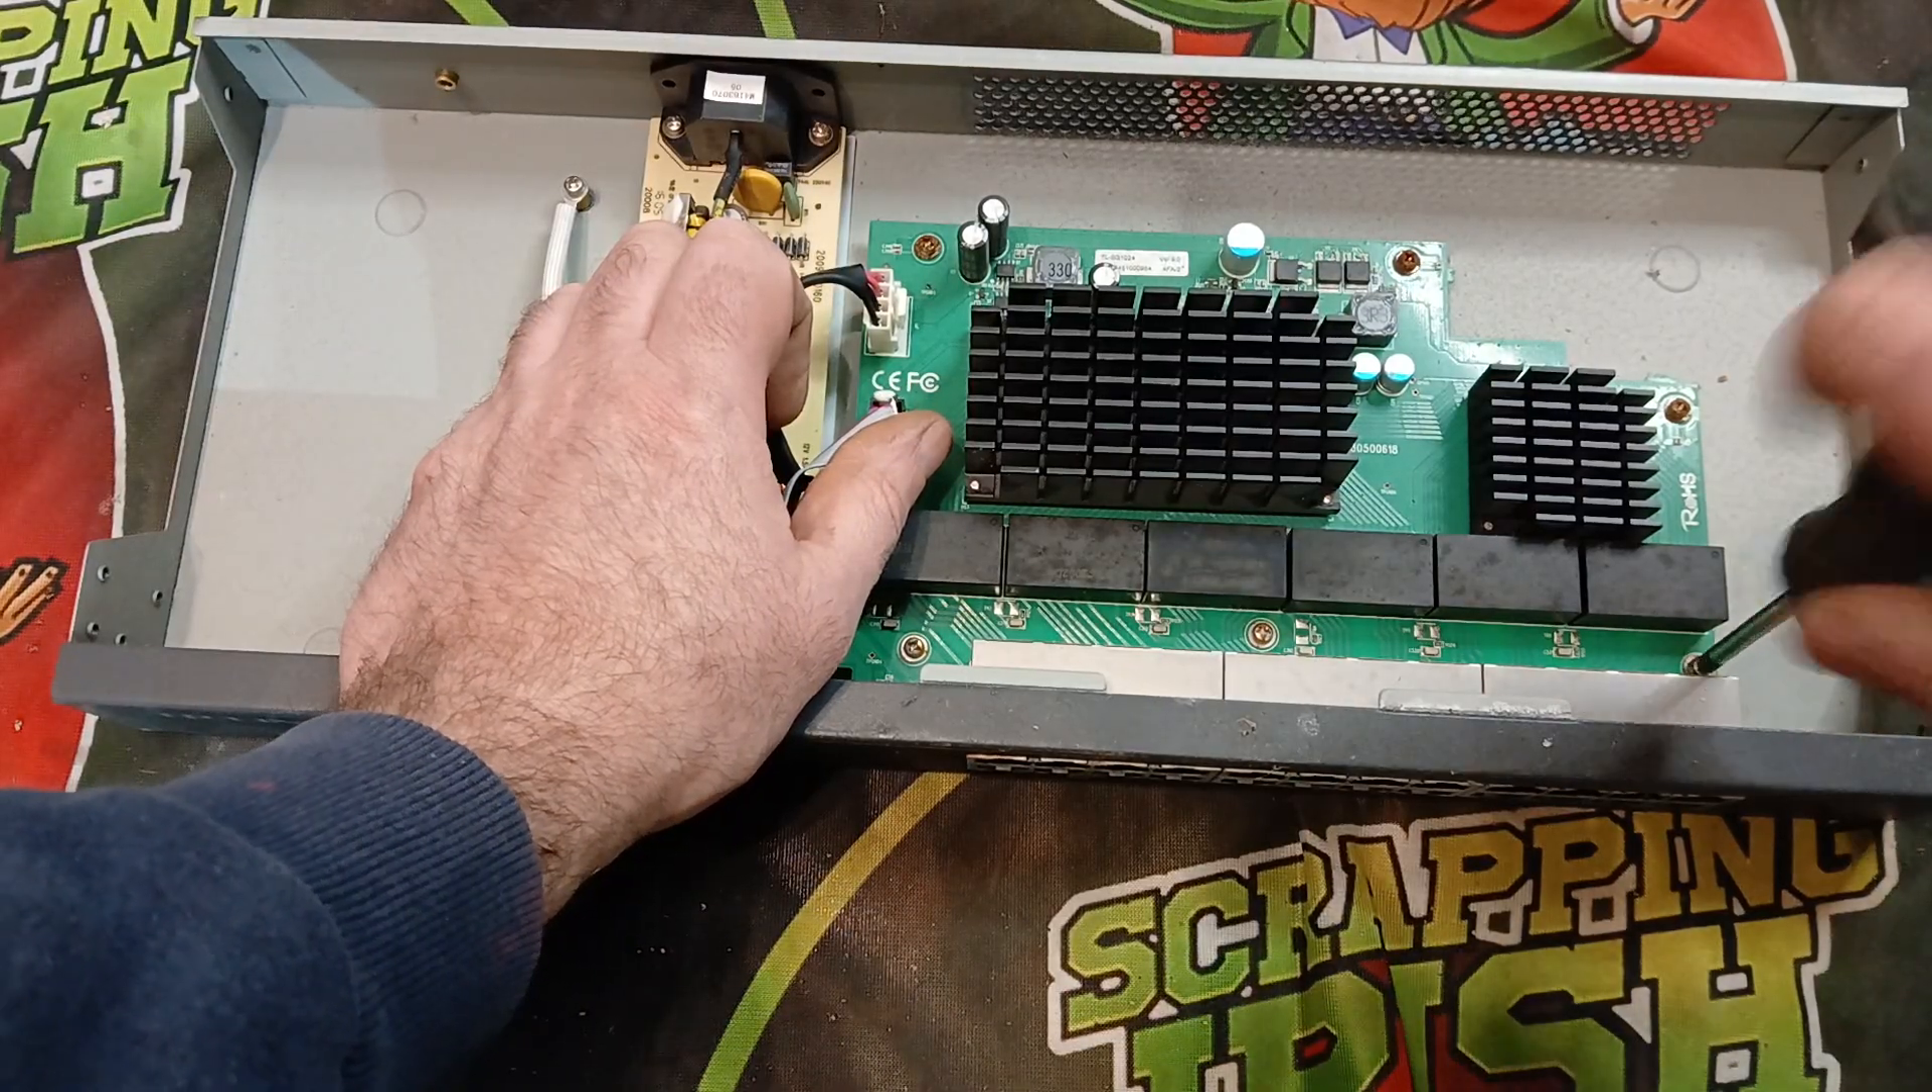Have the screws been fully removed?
No.